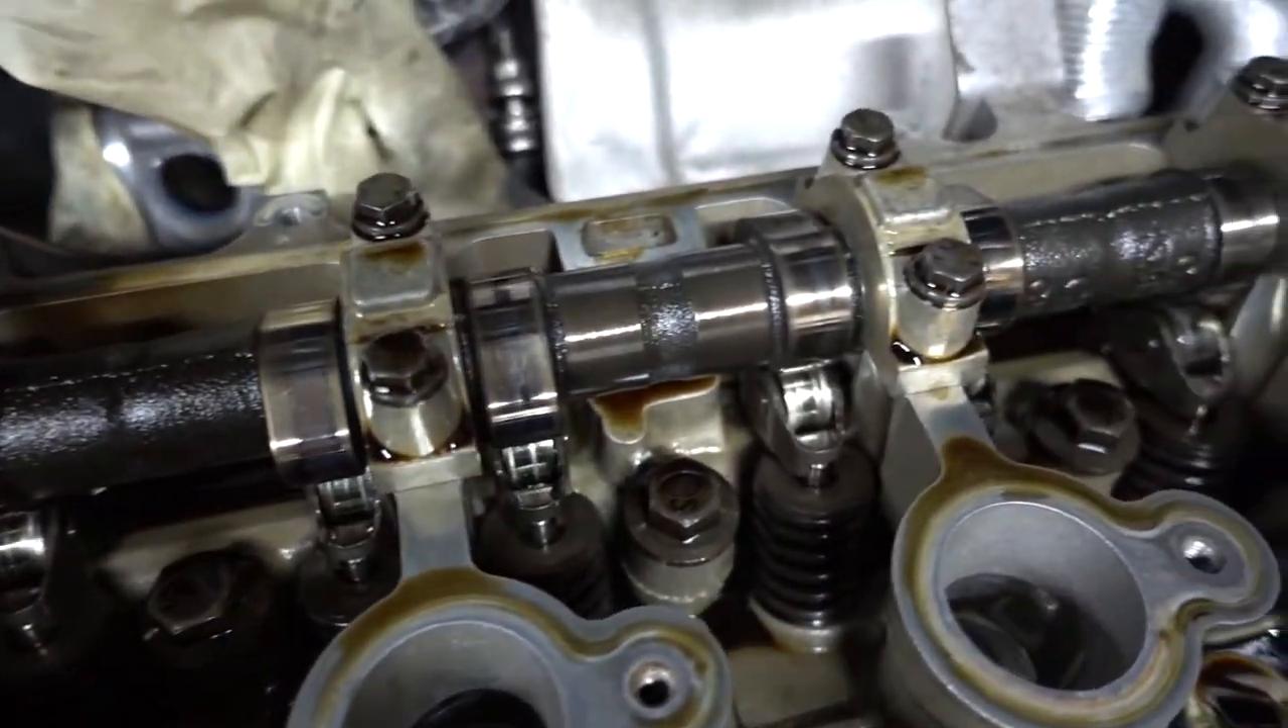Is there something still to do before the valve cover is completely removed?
No.